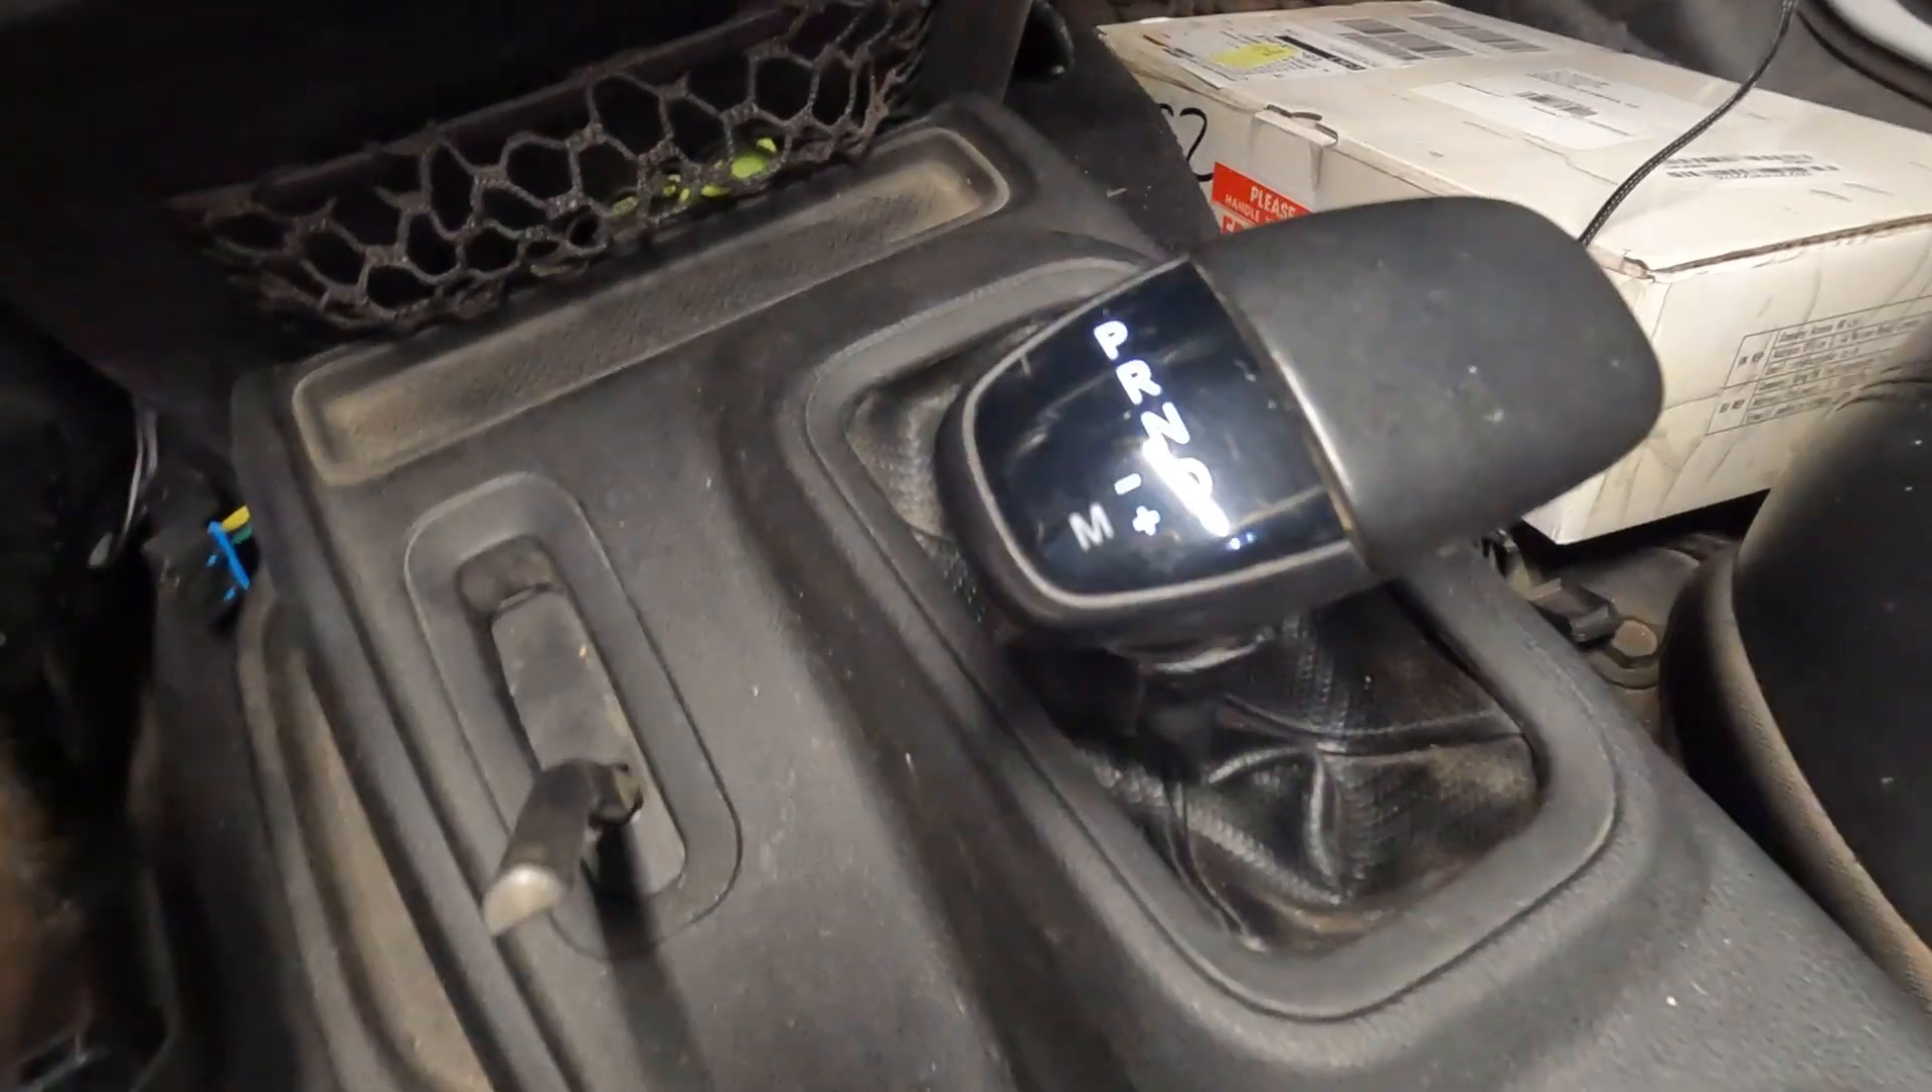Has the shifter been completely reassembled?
Yes.